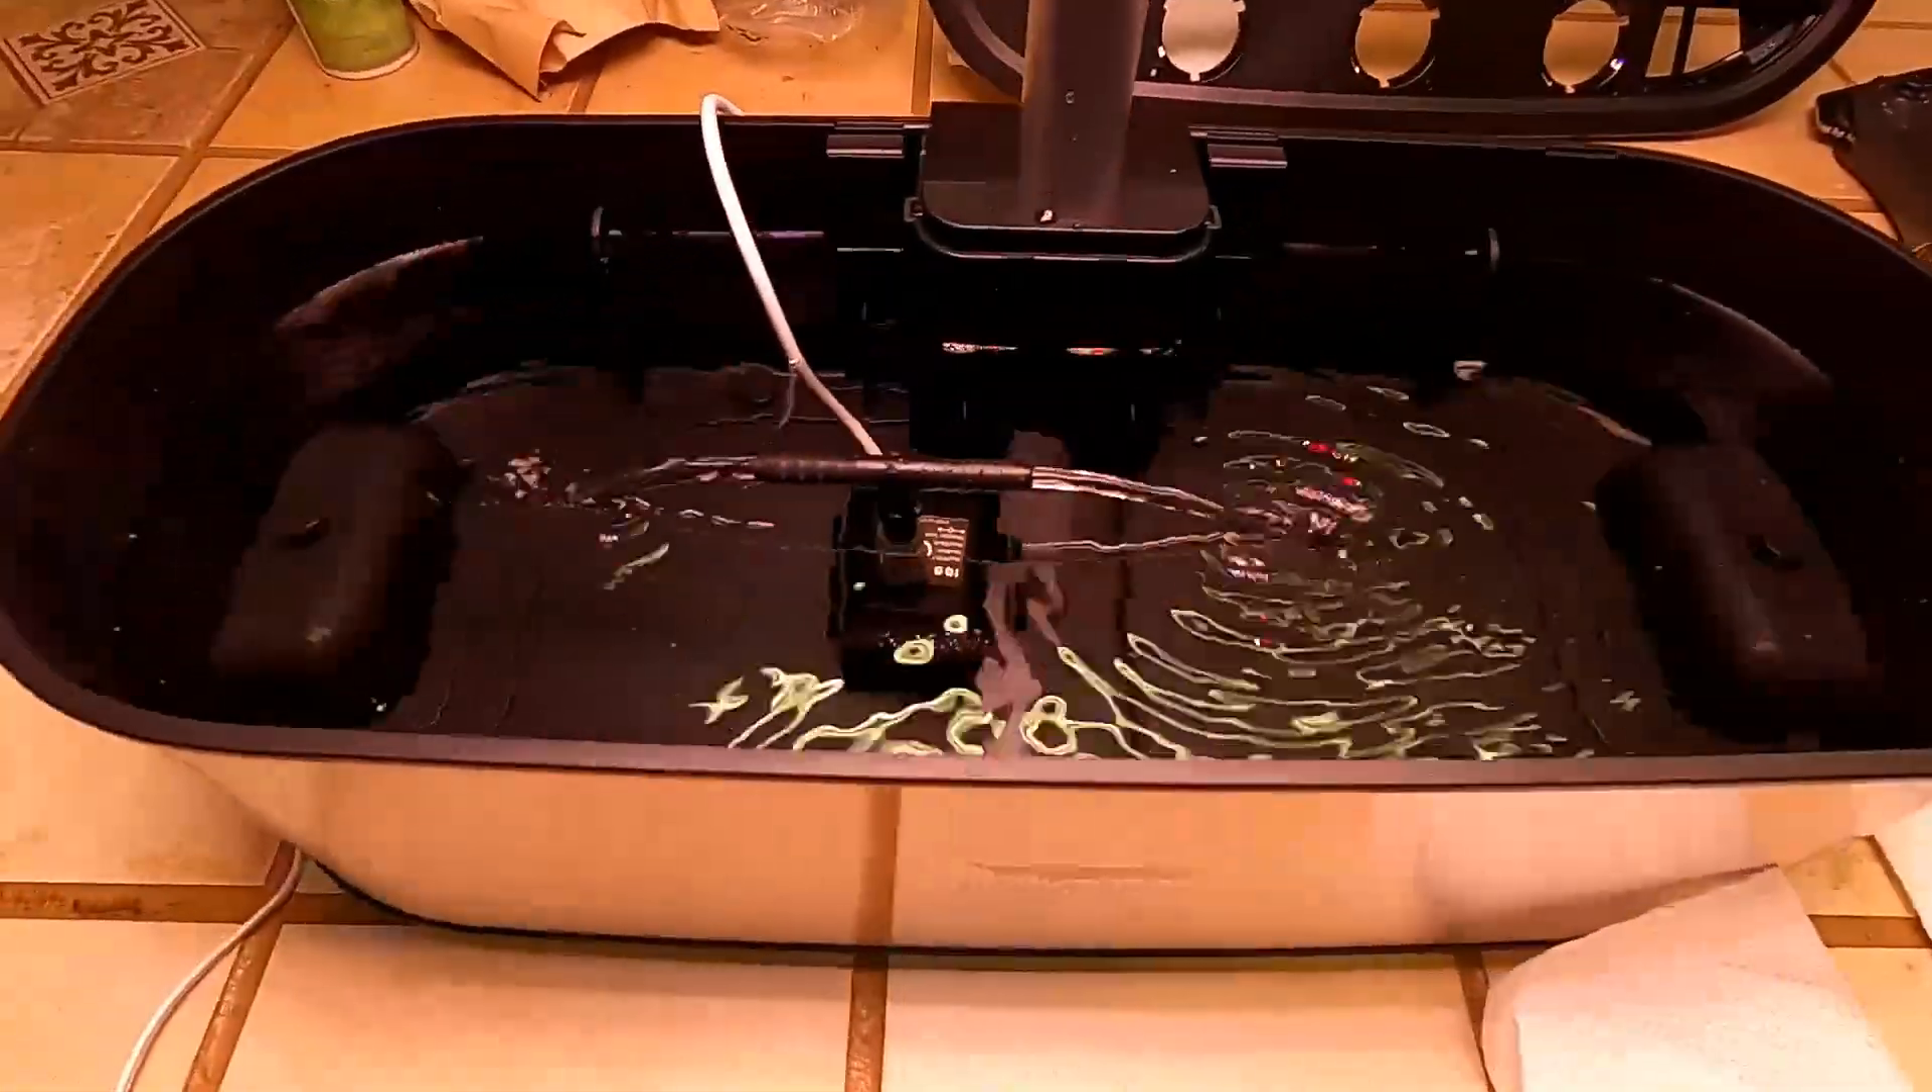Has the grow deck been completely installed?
No.